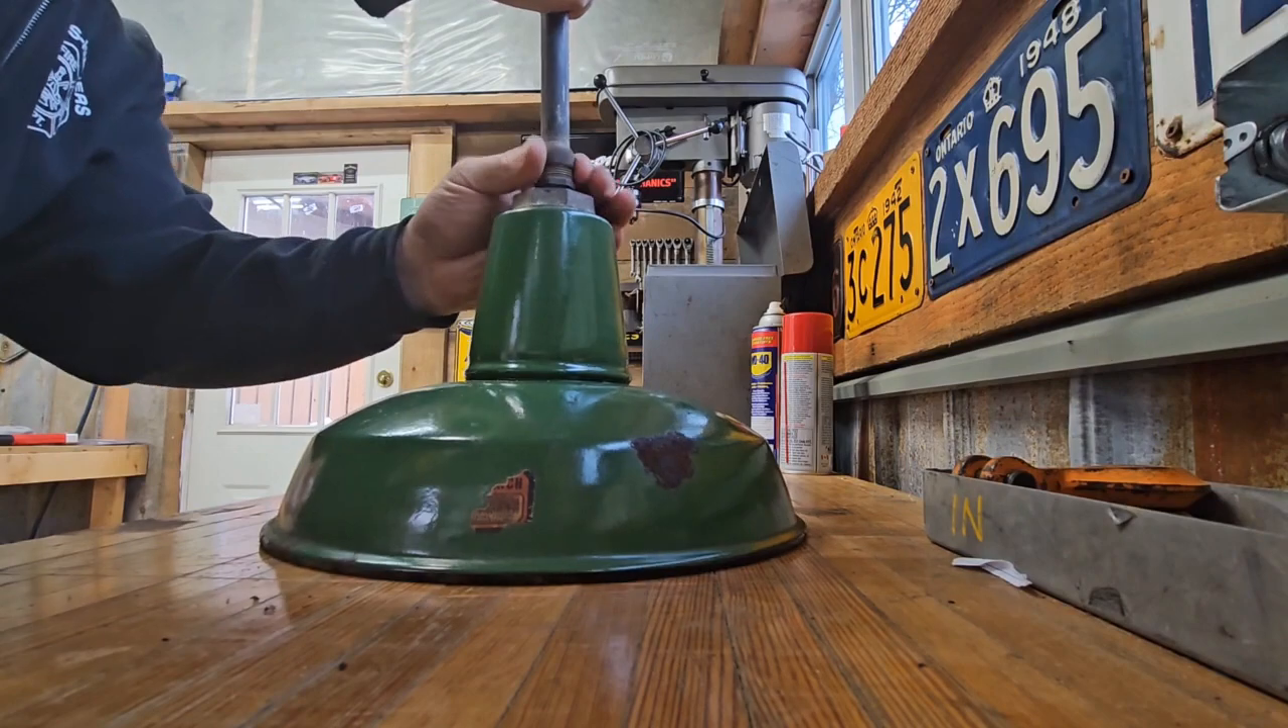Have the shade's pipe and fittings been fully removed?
No.